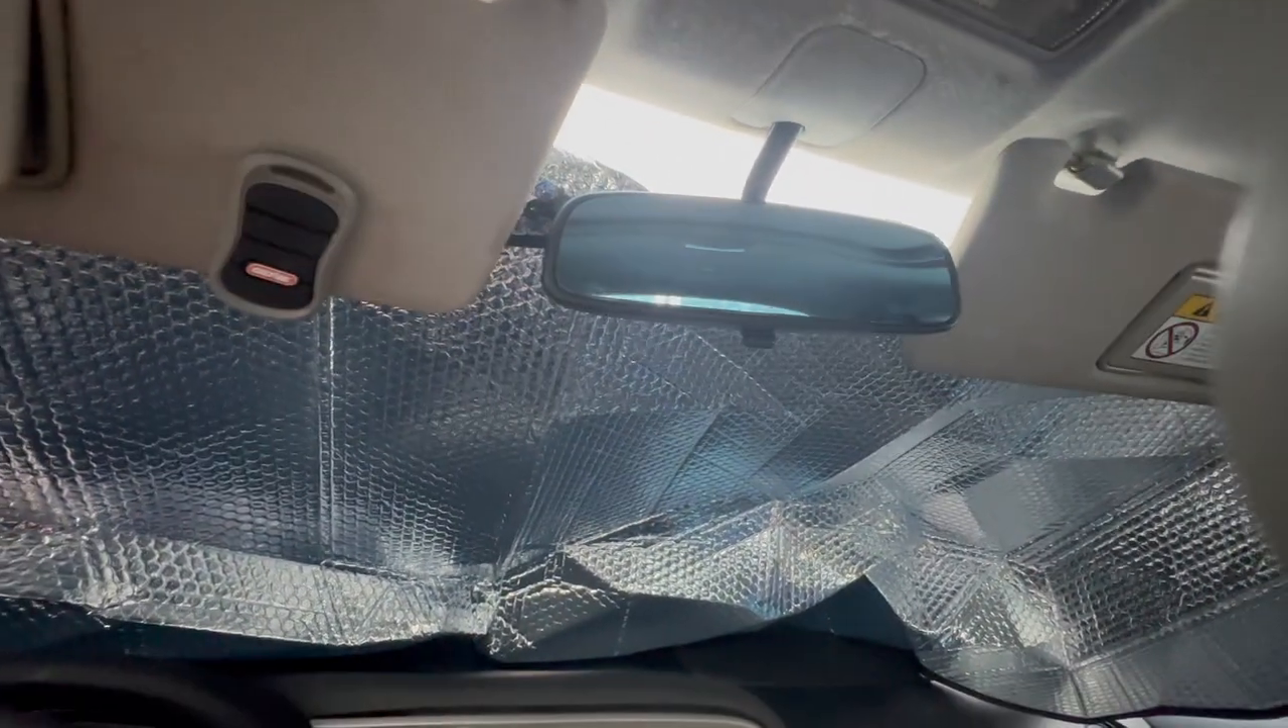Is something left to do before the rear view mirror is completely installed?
No.